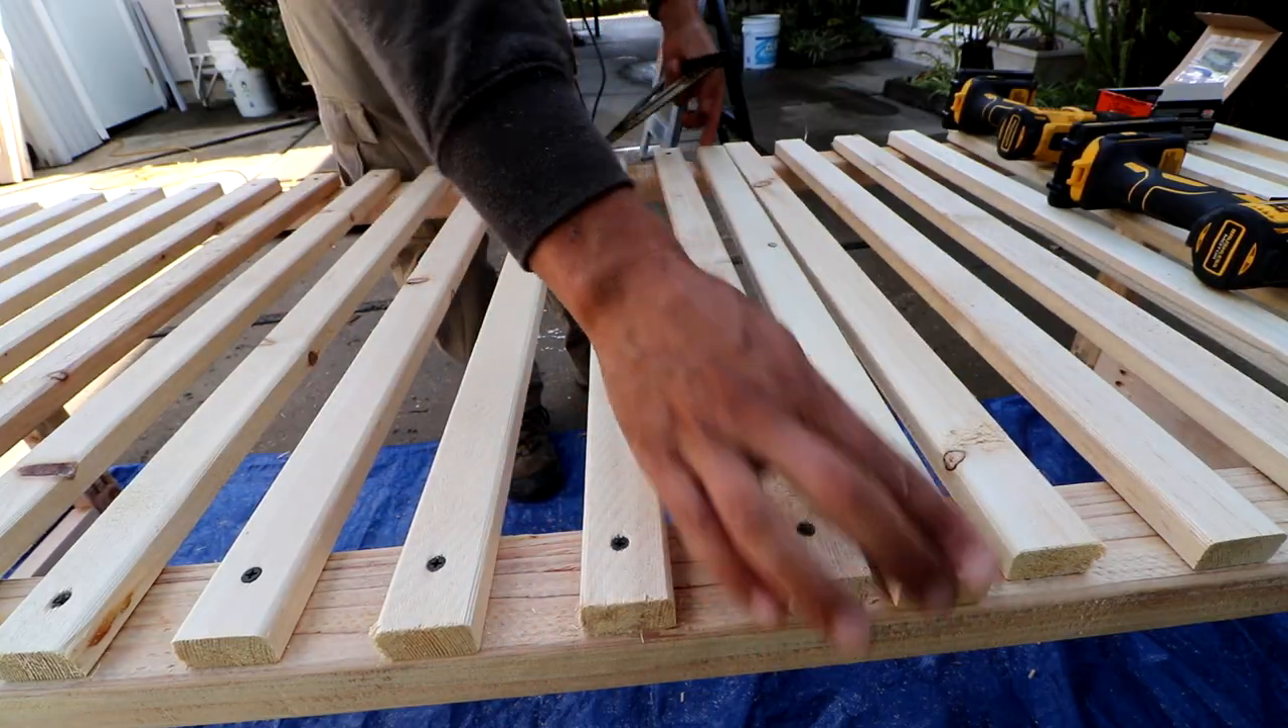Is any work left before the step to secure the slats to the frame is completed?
Yes.